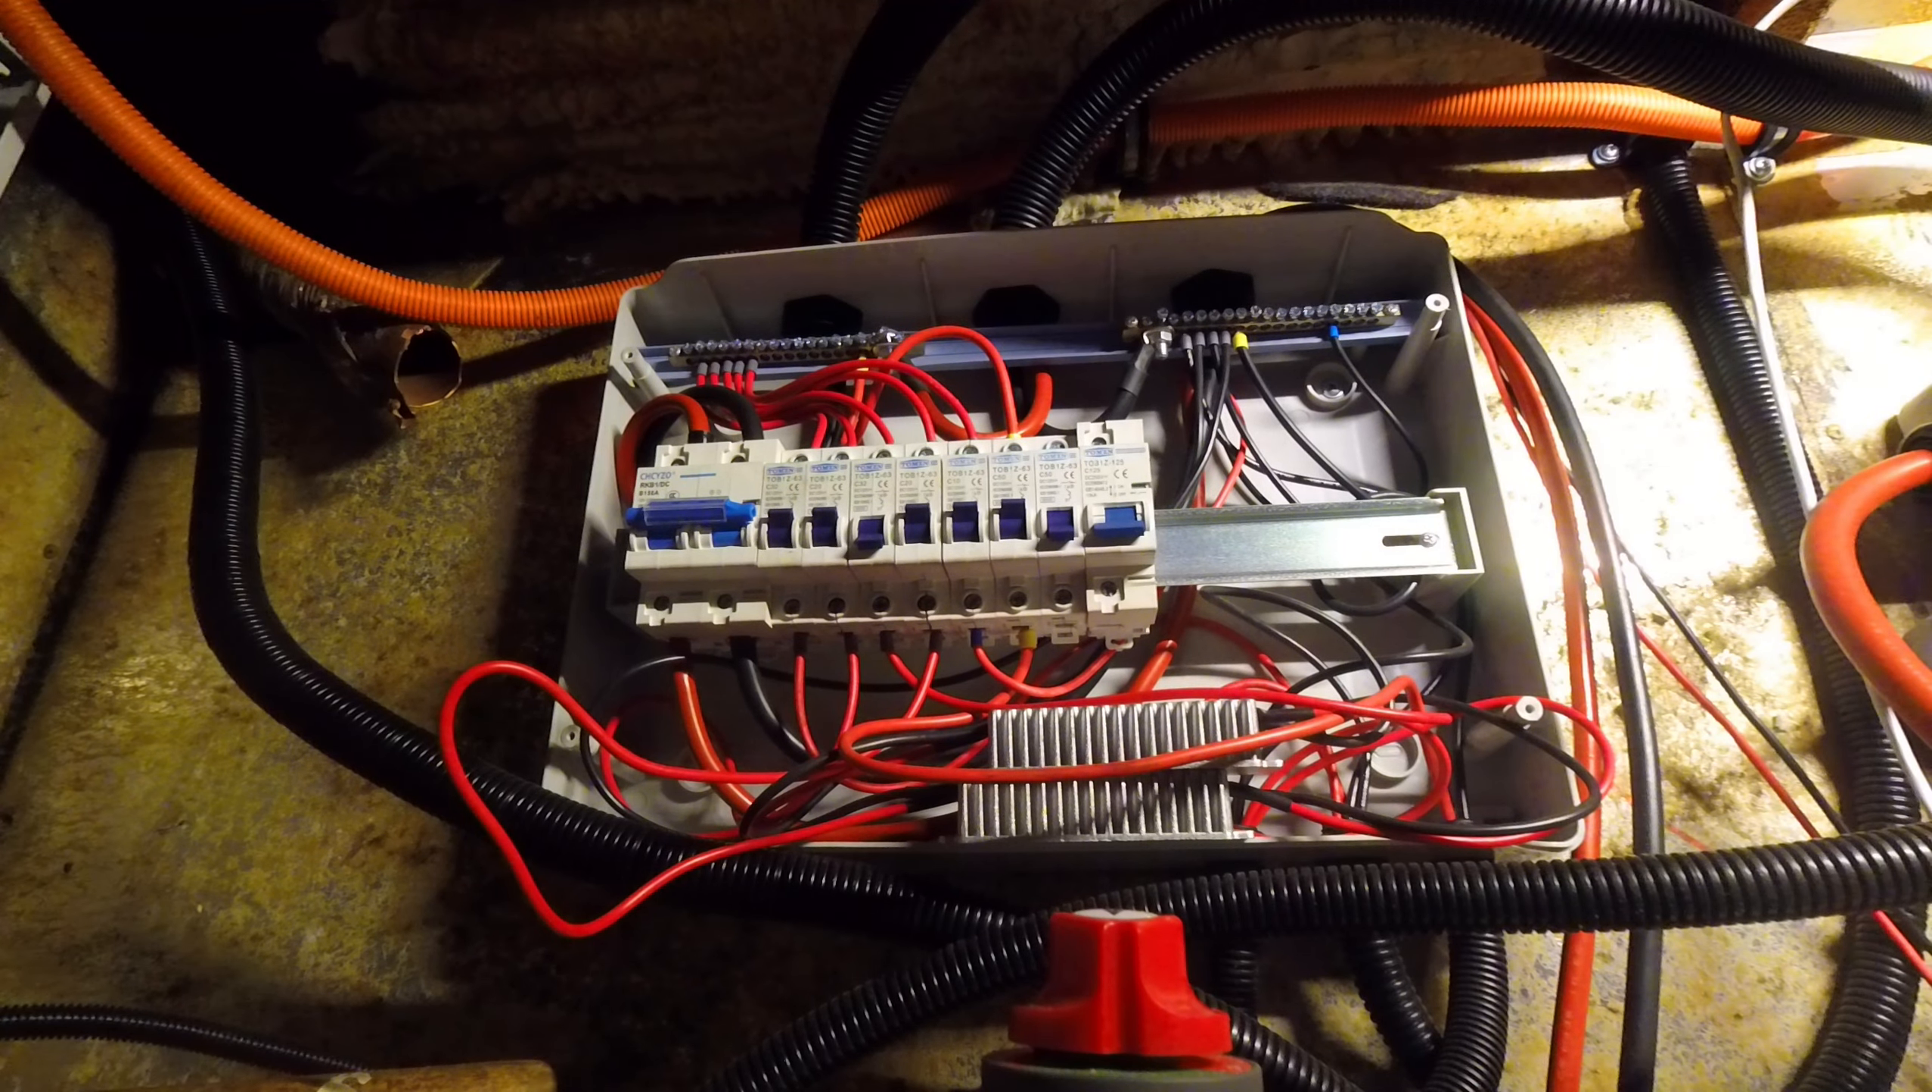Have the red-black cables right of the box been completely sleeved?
No.